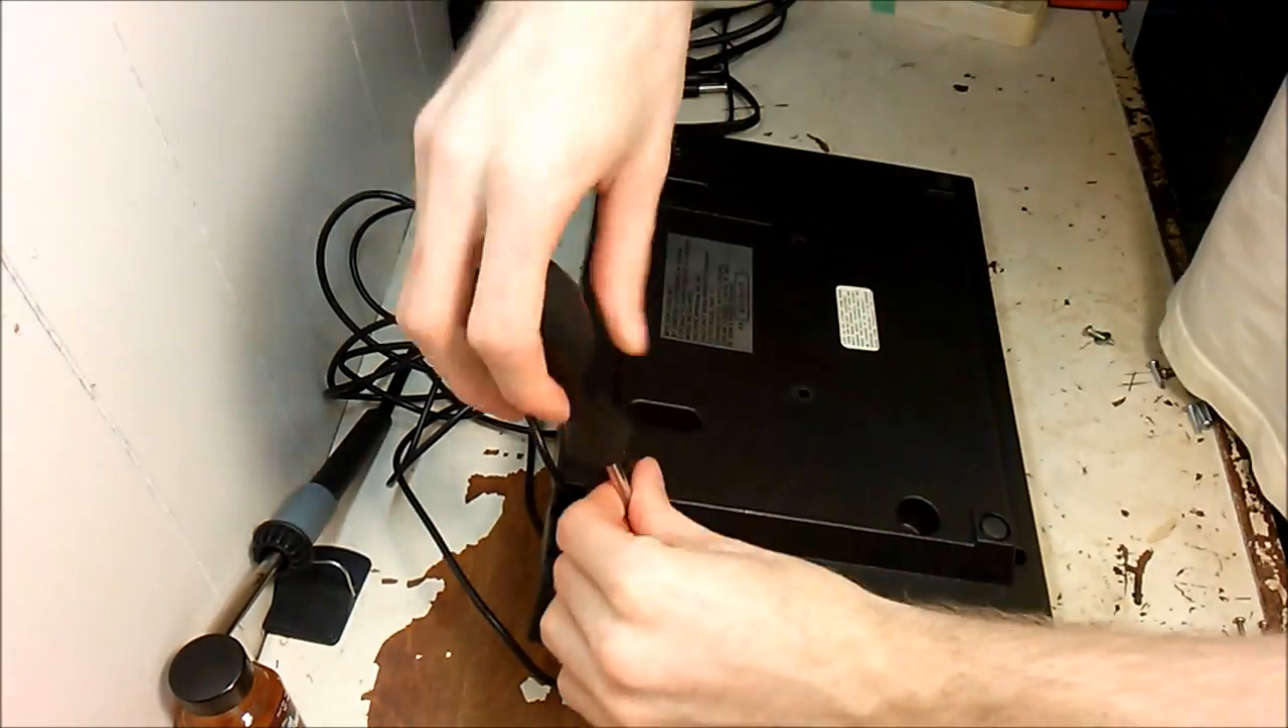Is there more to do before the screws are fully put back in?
Yes.